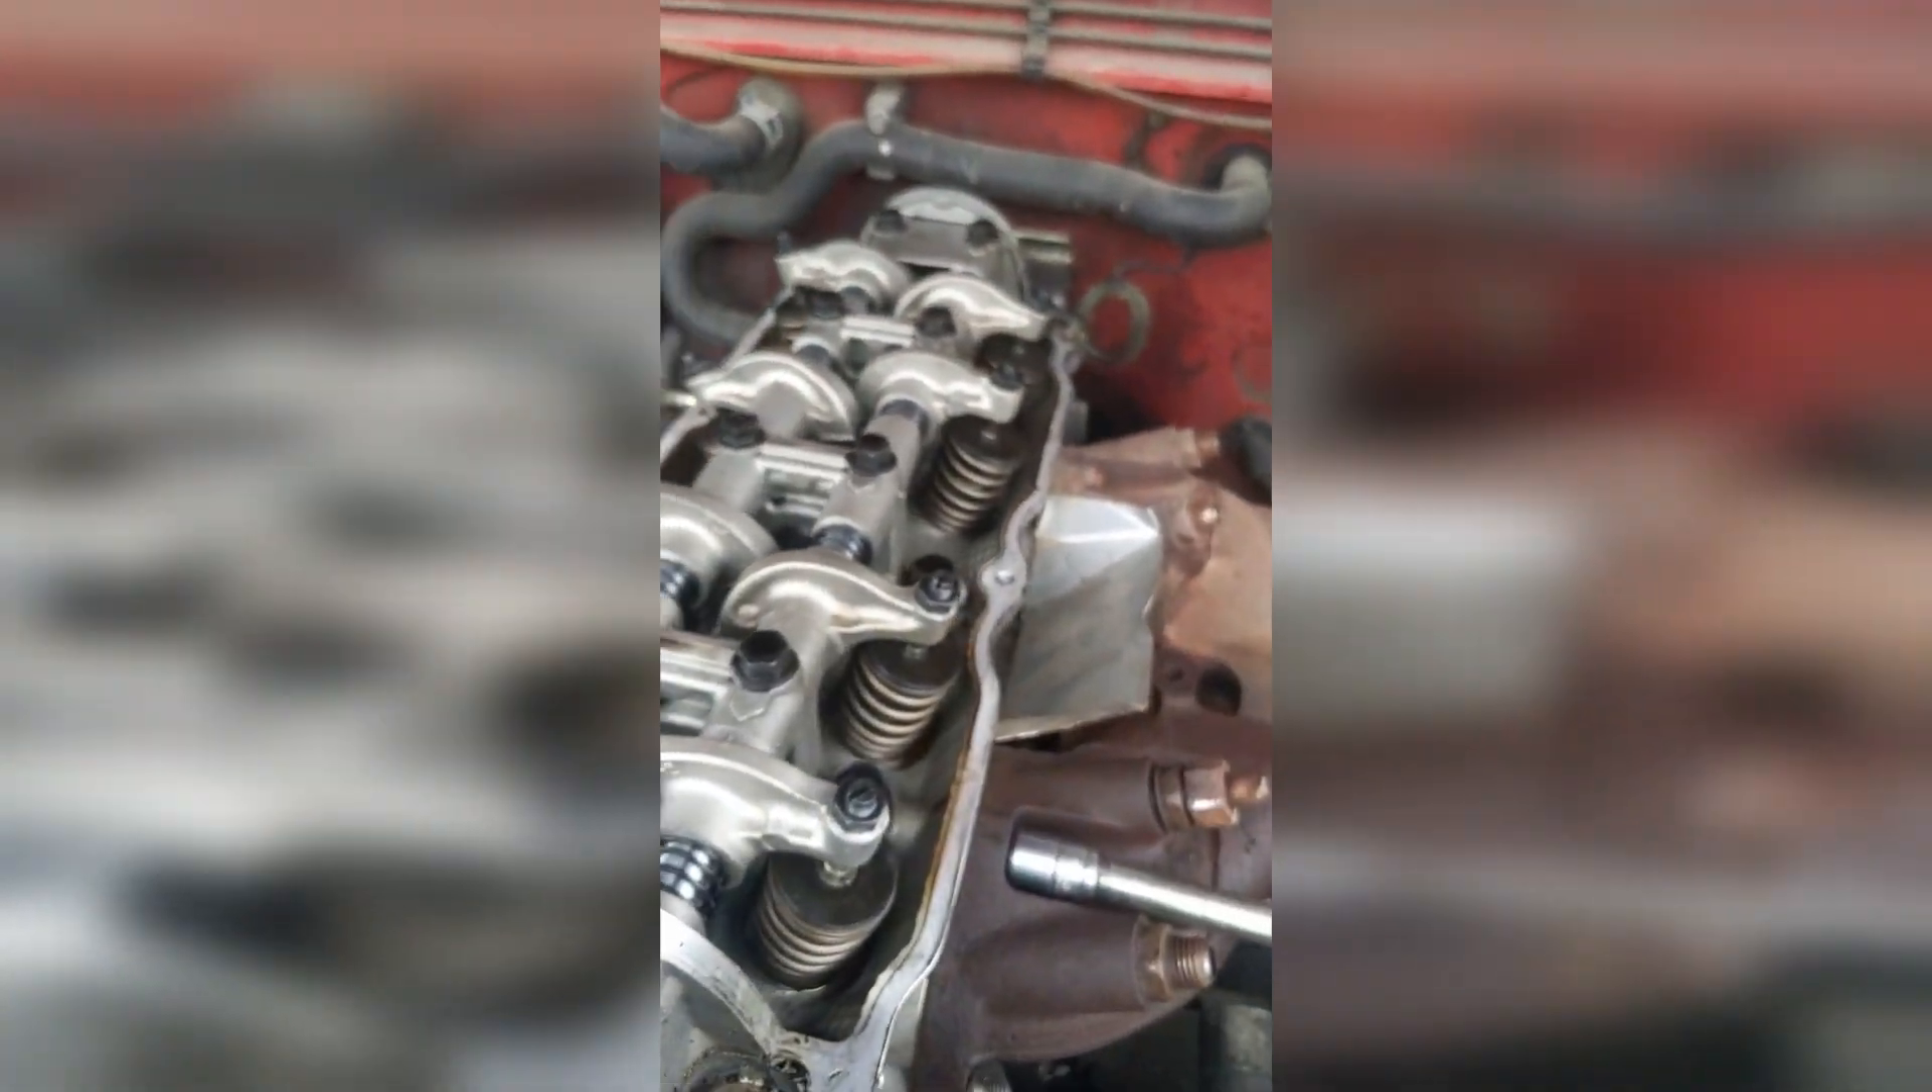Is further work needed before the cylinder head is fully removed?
Yes.